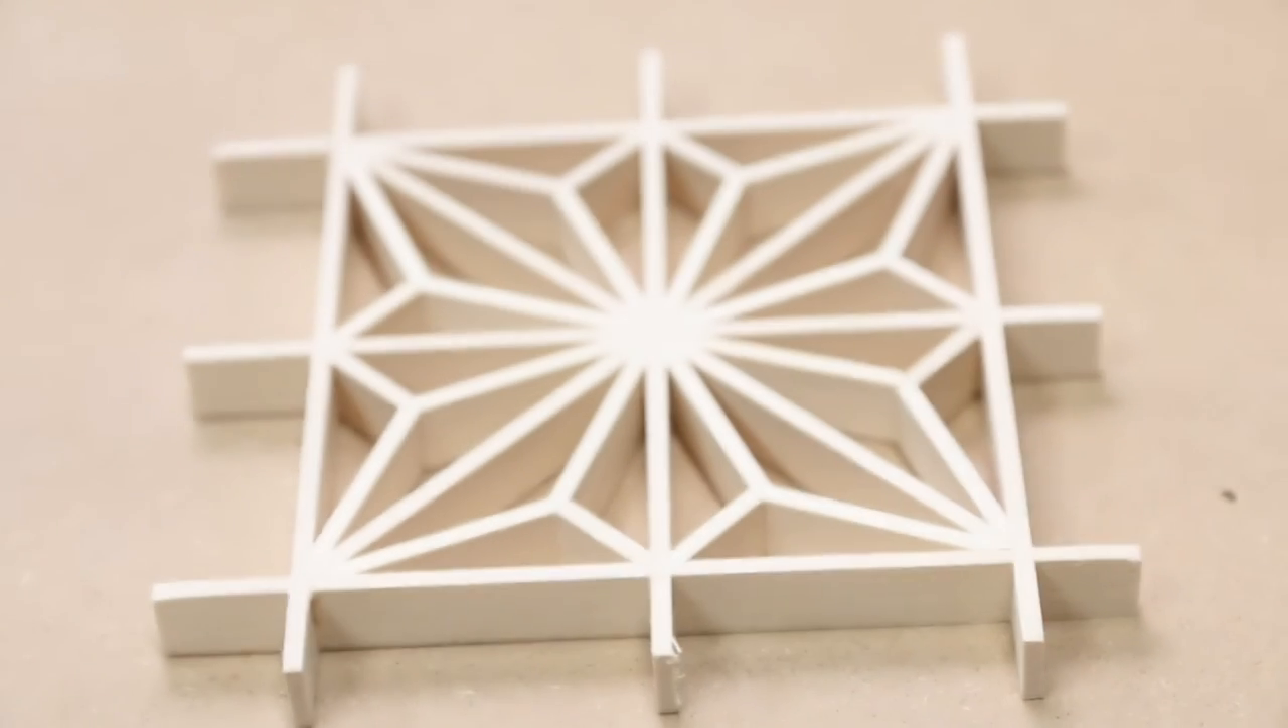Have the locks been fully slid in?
Yes.